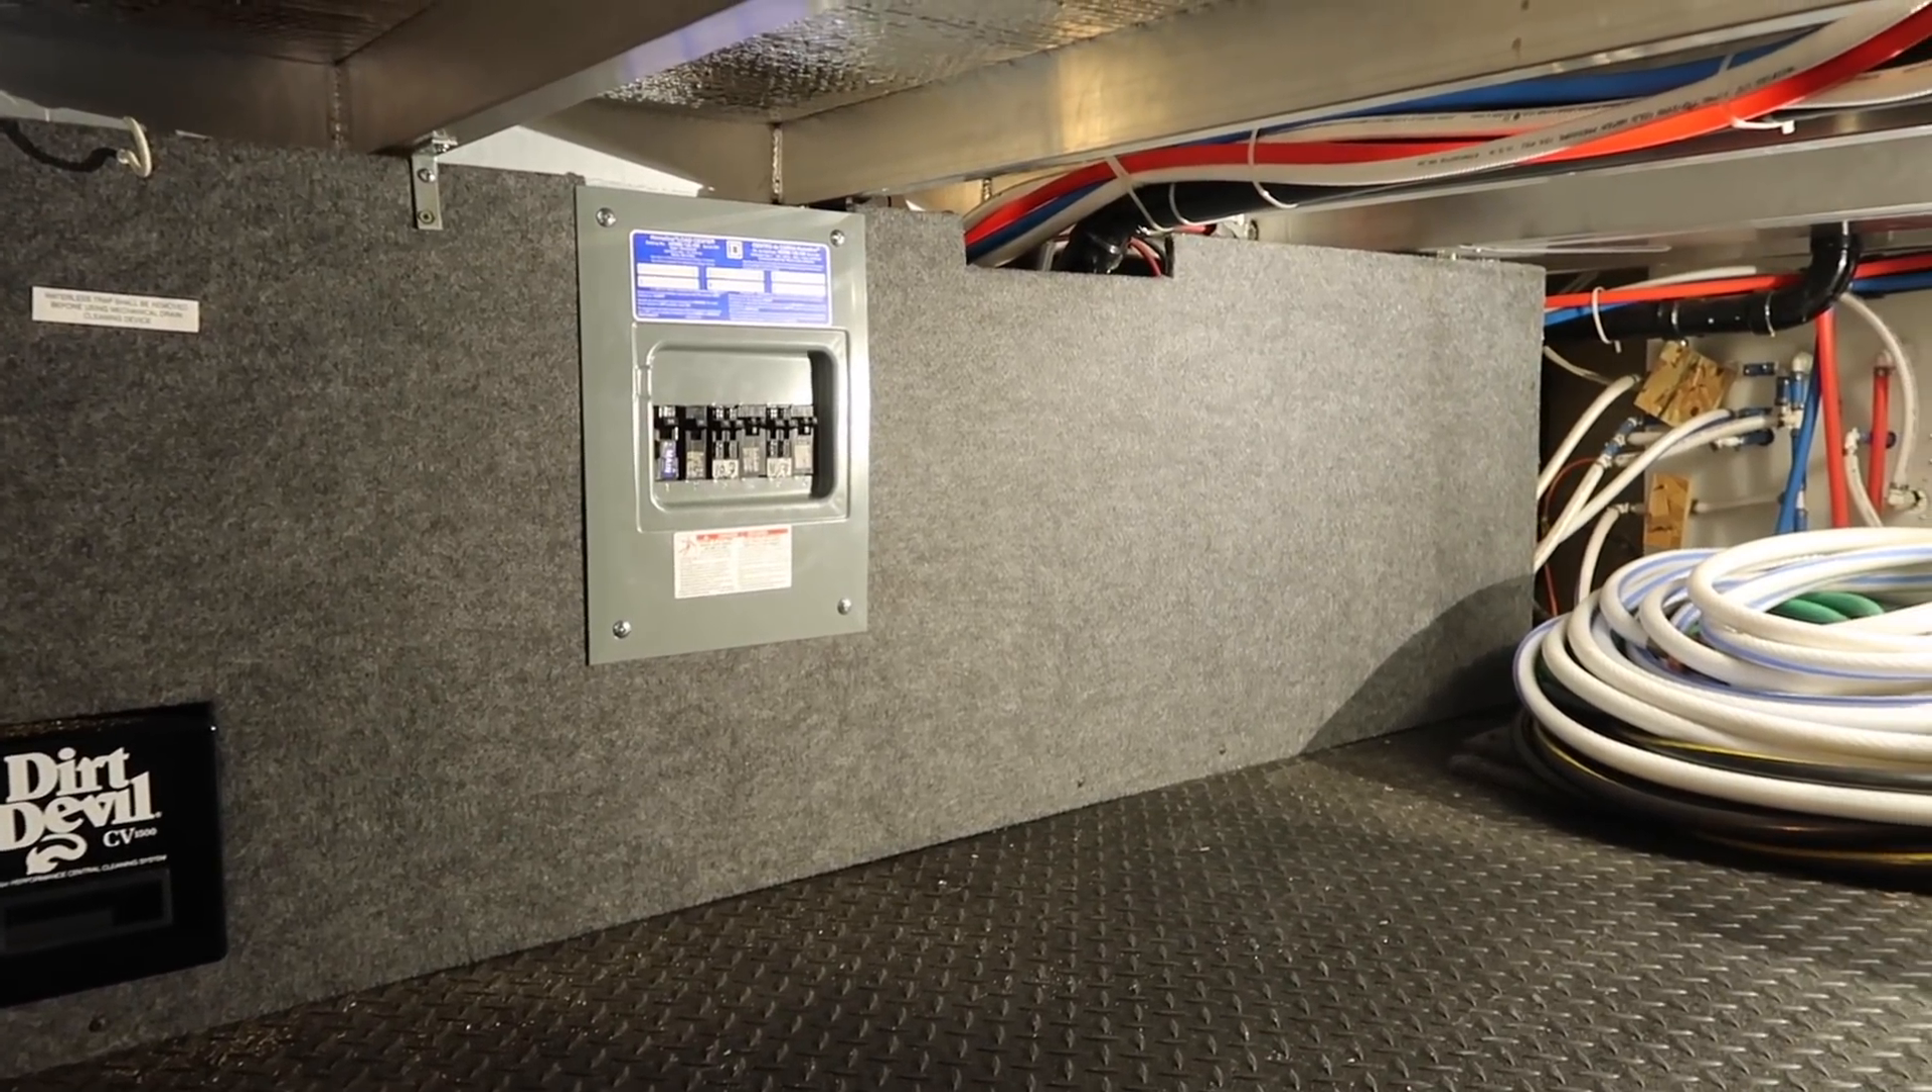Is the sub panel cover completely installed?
Yes.